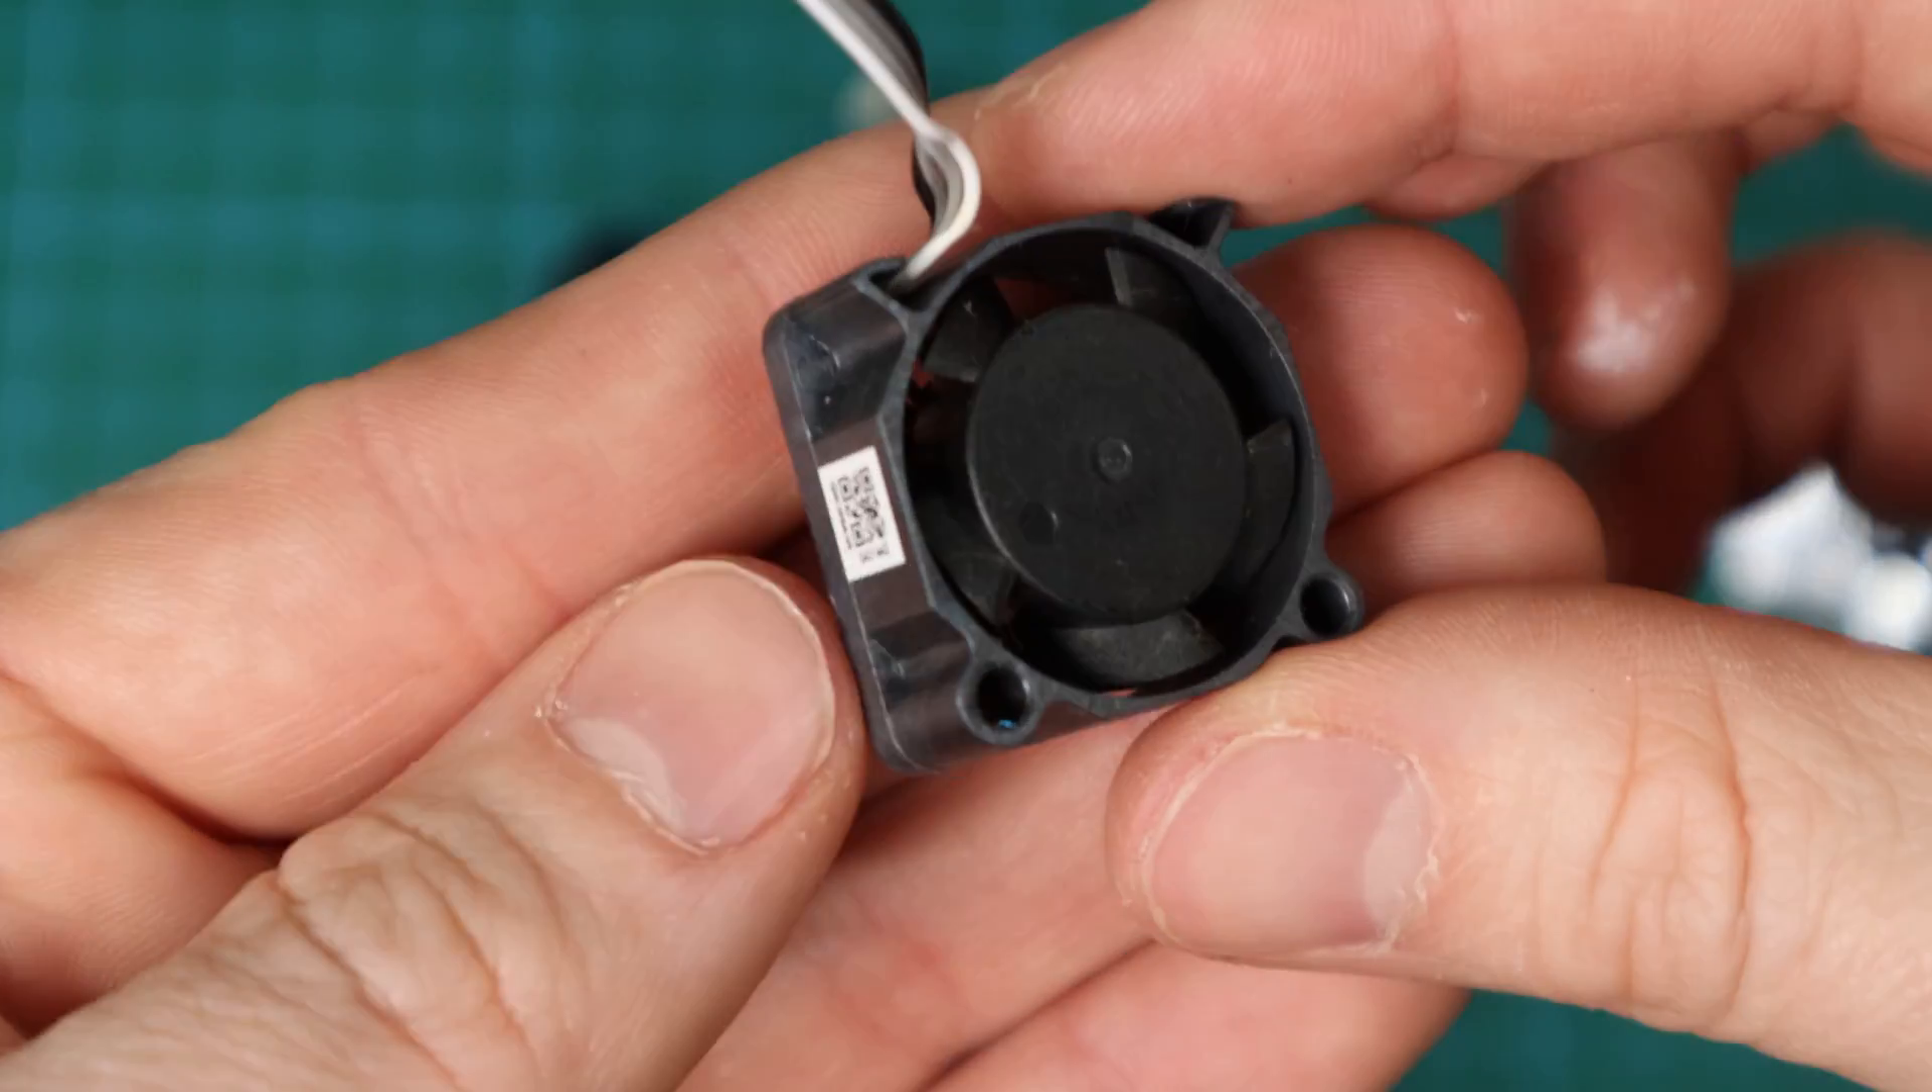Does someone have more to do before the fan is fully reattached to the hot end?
Yes.